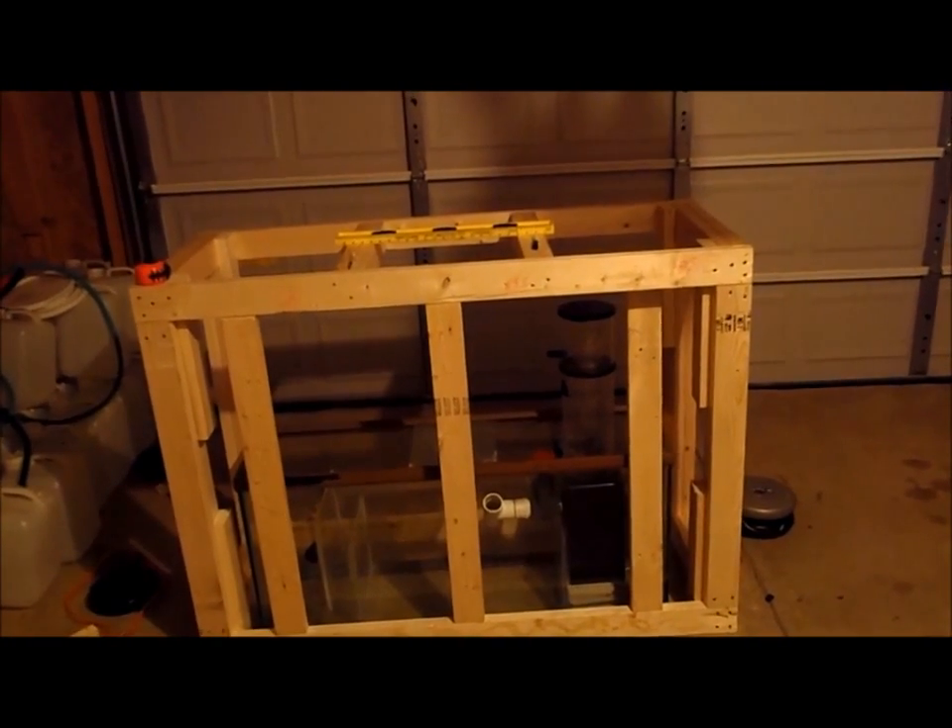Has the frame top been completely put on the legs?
Yes.